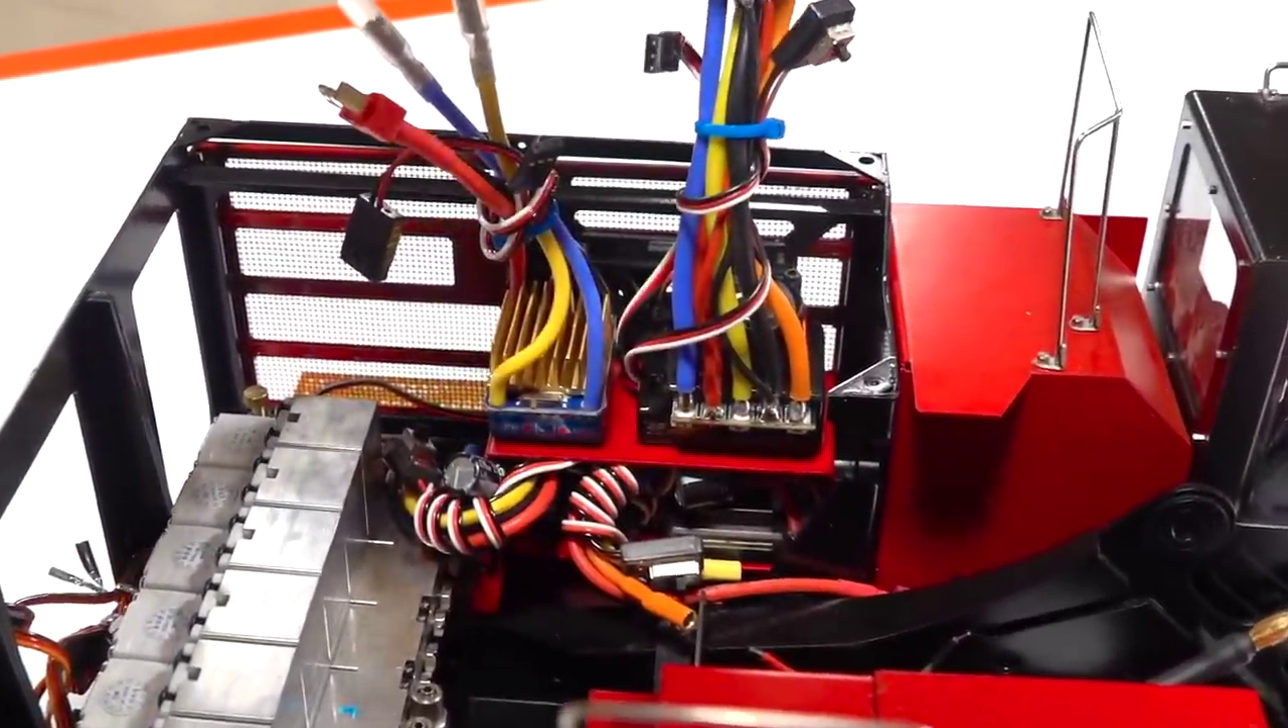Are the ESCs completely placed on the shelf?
Yes.